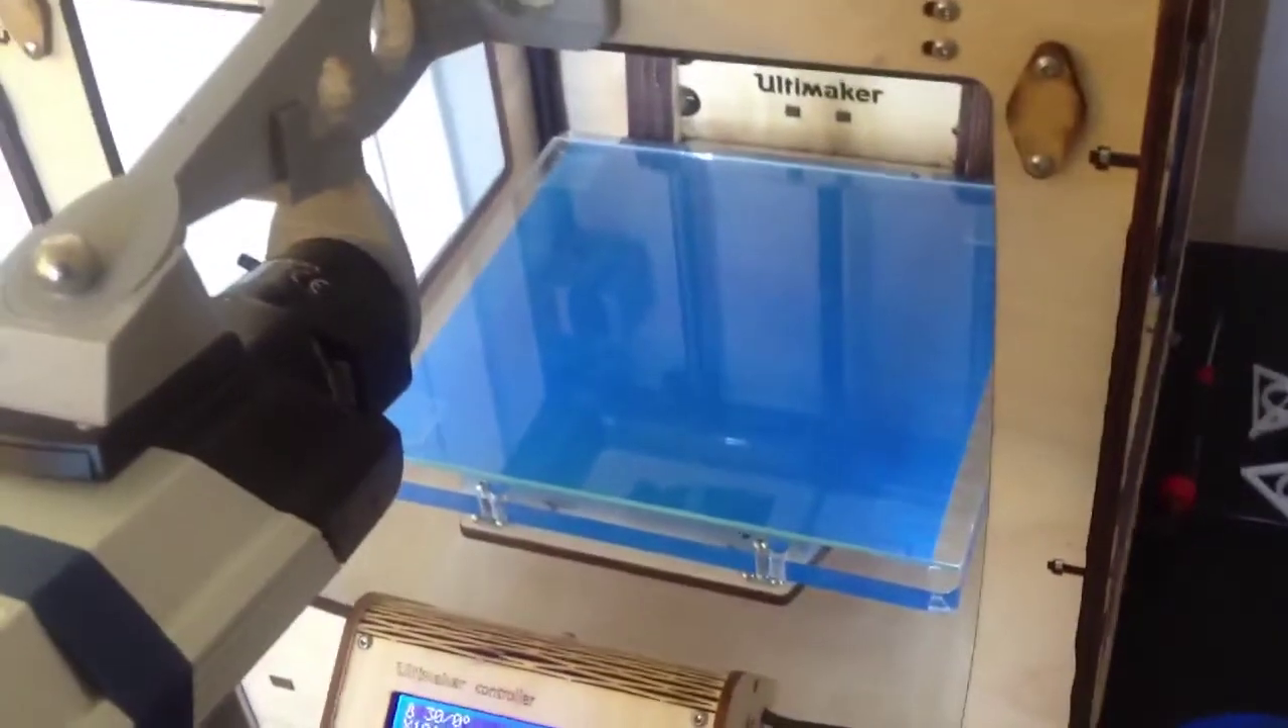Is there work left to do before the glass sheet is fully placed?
No.